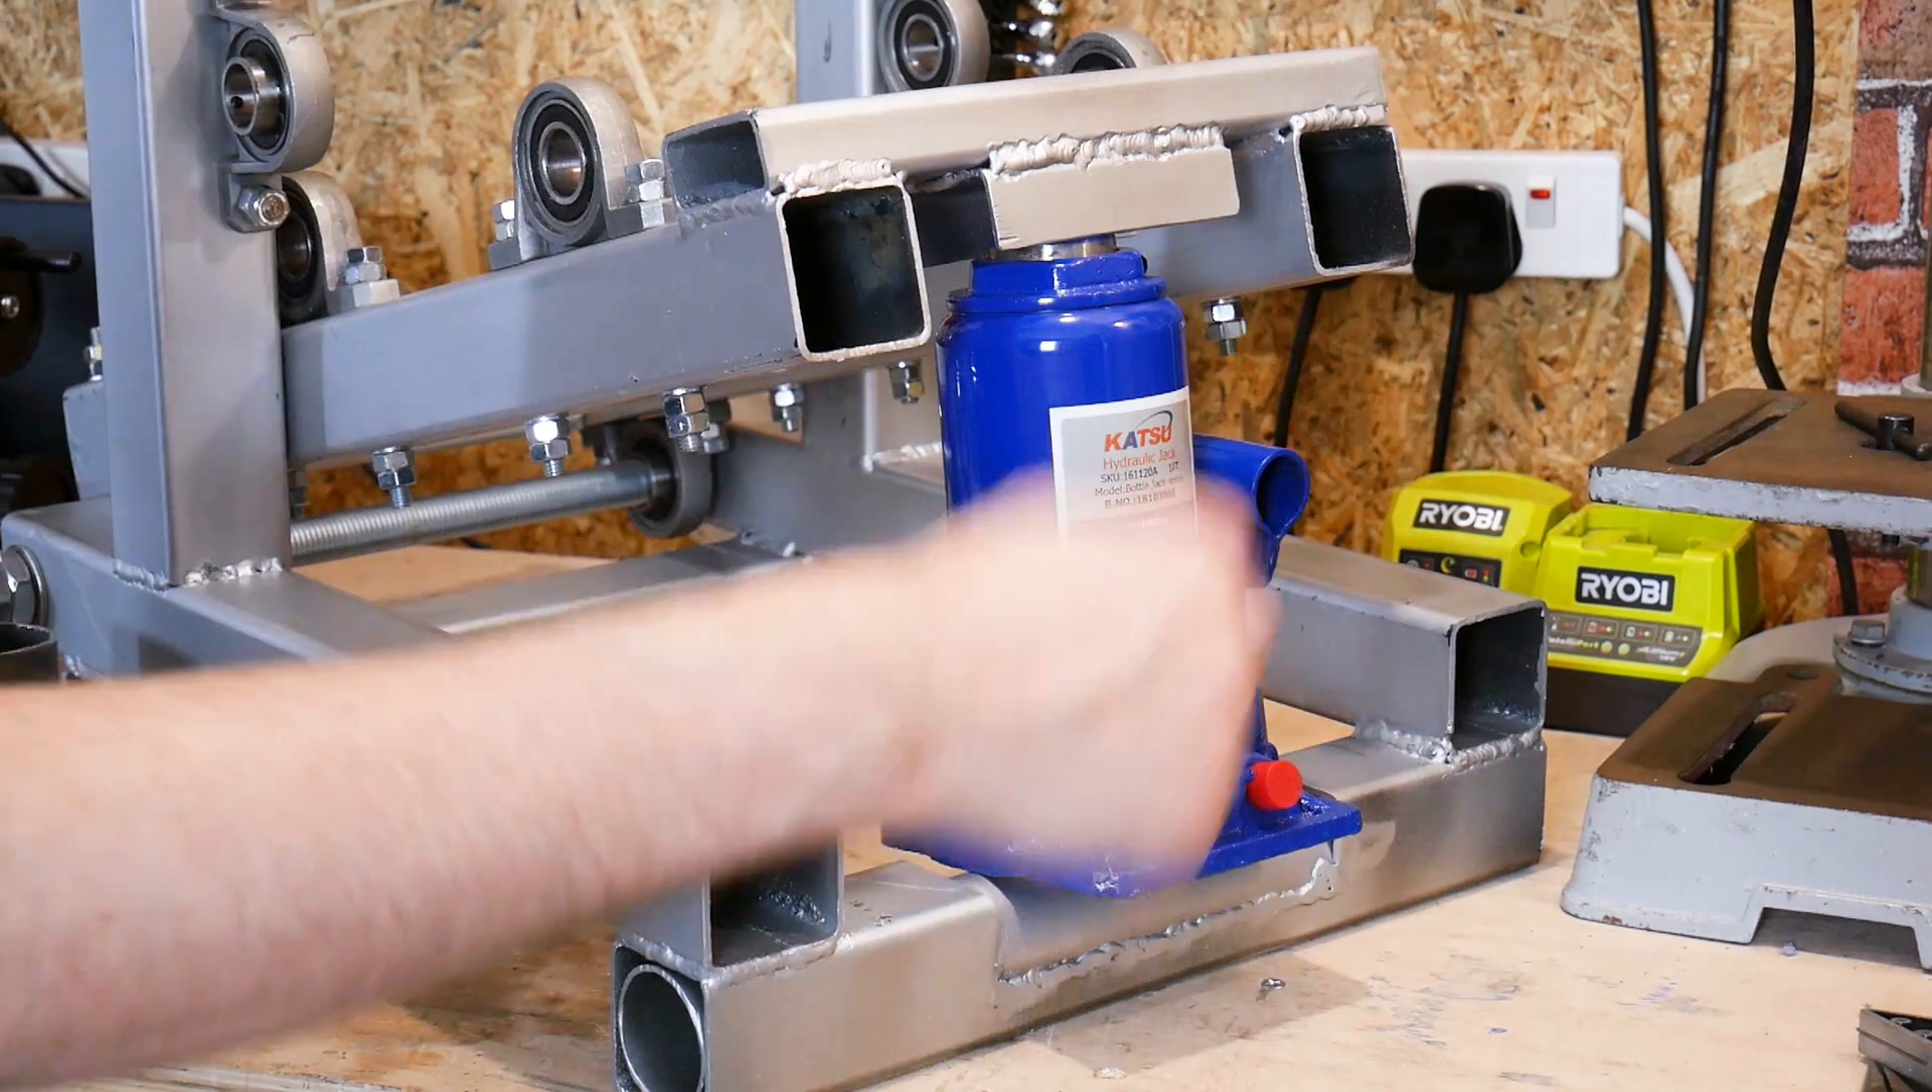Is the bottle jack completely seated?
Yes.